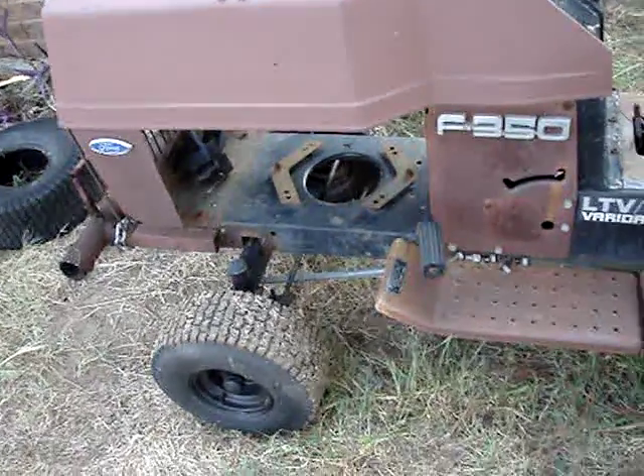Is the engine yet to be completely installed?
Yes.